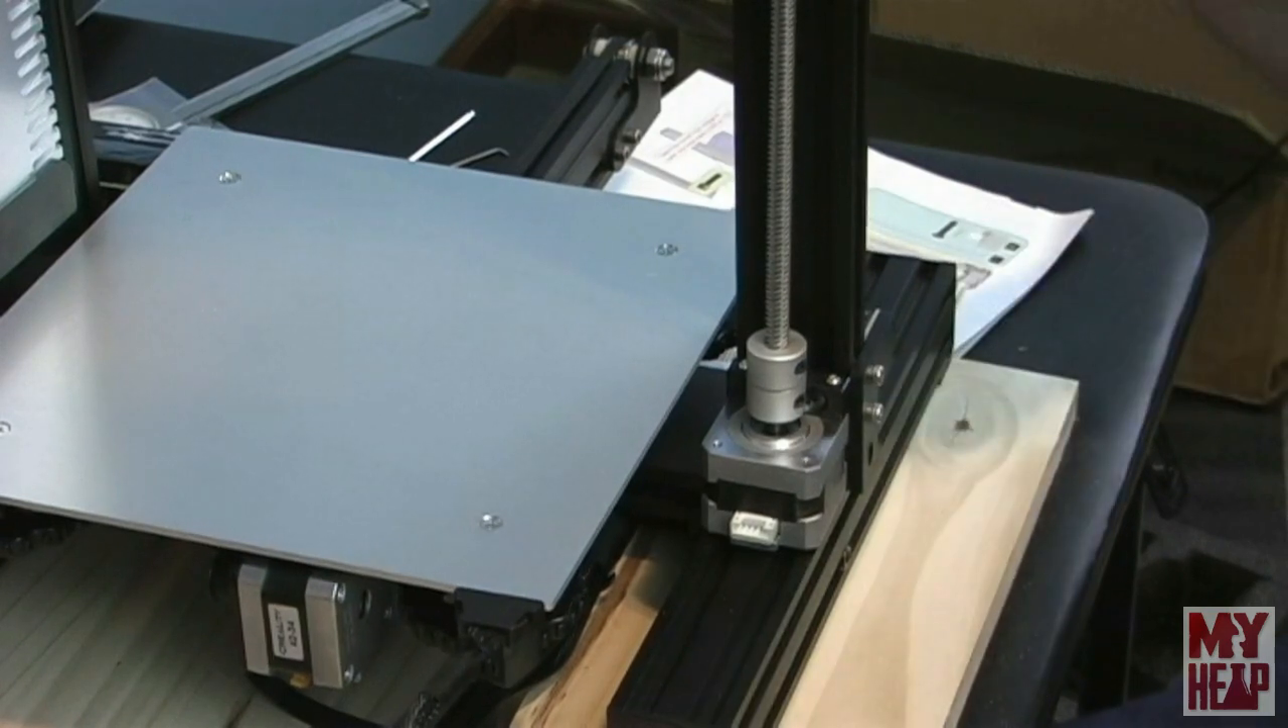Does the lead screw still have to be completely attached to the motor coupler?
No.